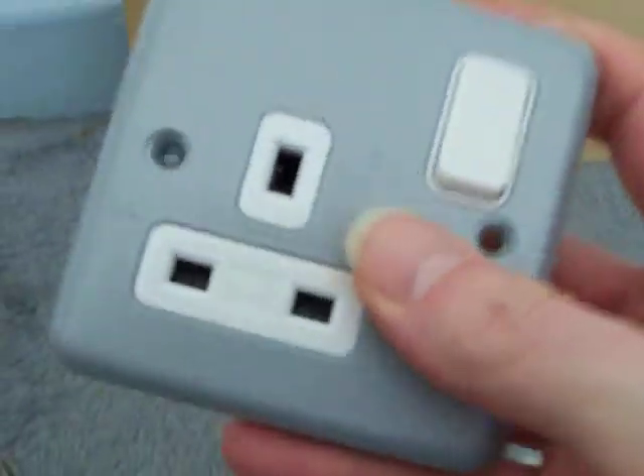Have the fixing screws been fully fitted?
No.